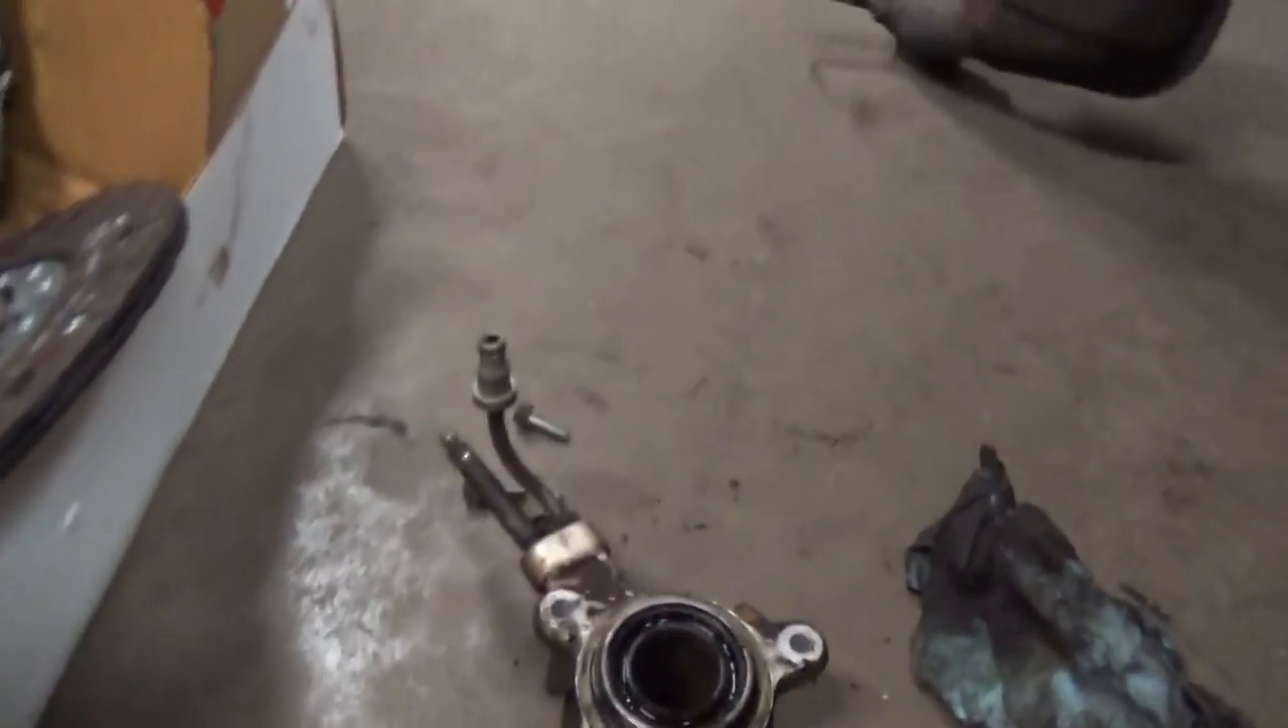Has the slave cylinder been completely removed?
Yes.